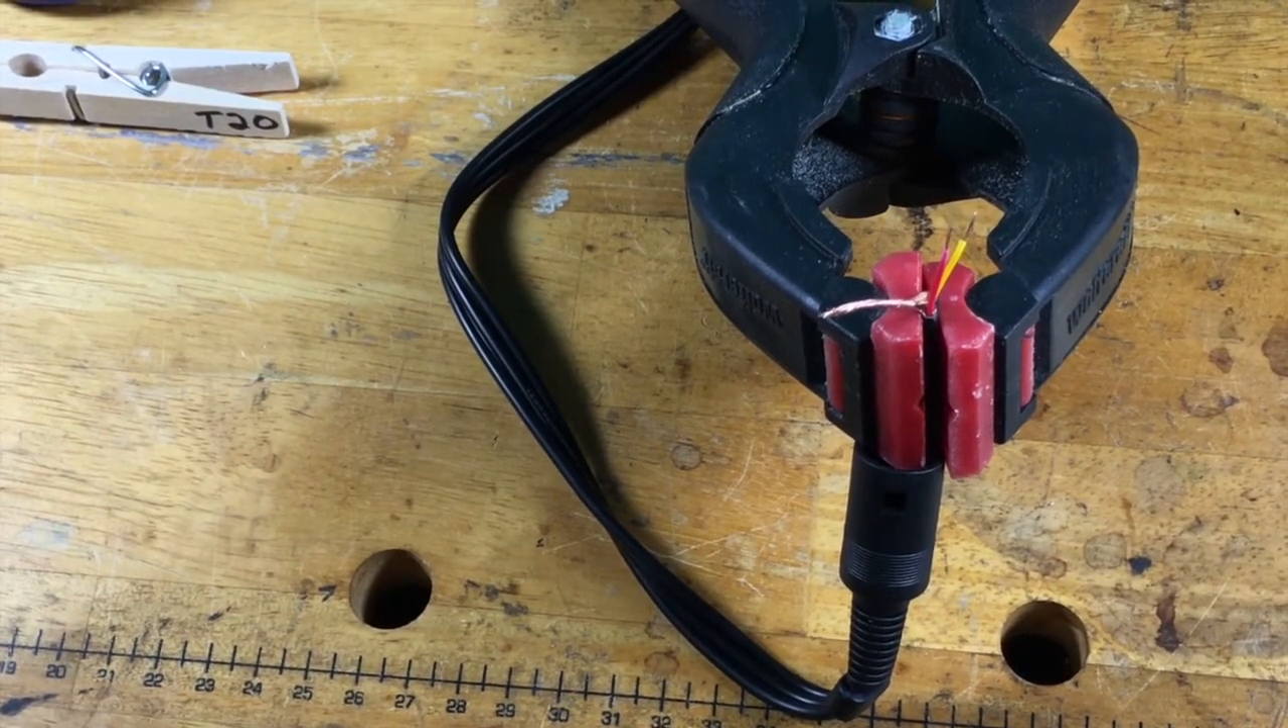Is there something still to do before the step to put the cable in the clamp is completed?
No.